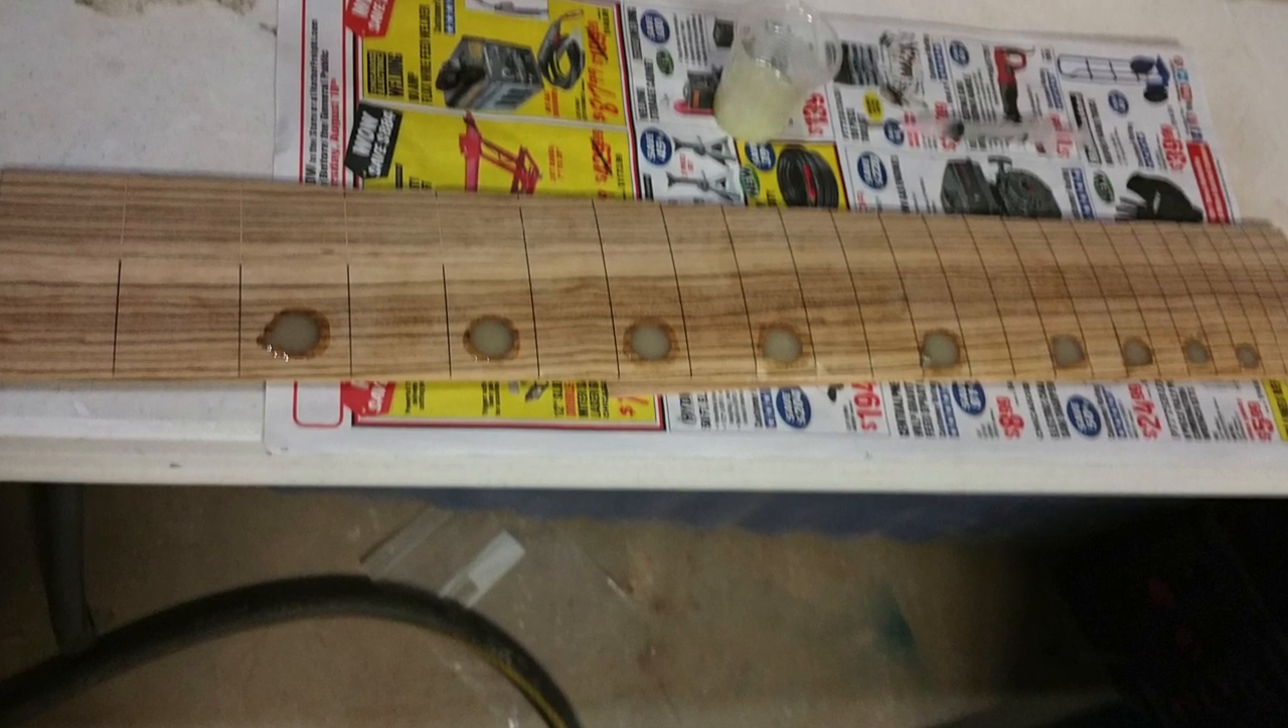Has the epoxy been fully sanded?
No.